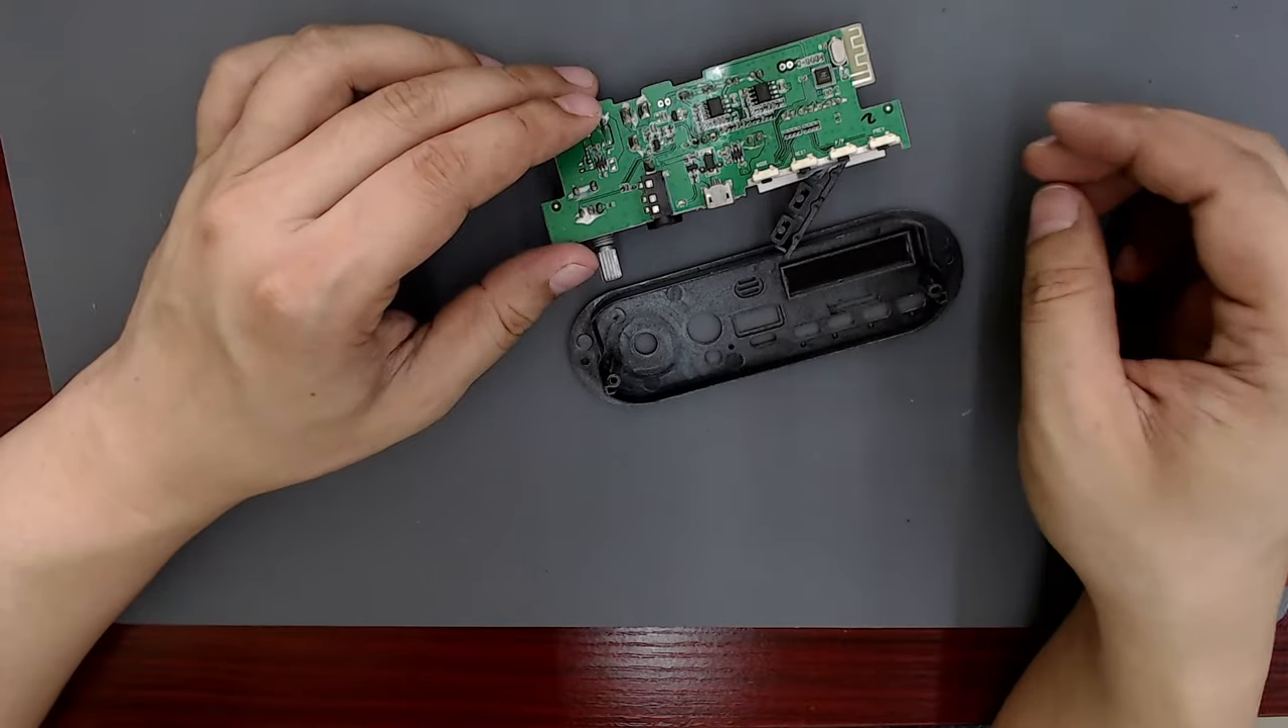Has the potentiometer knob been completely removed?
Yes.